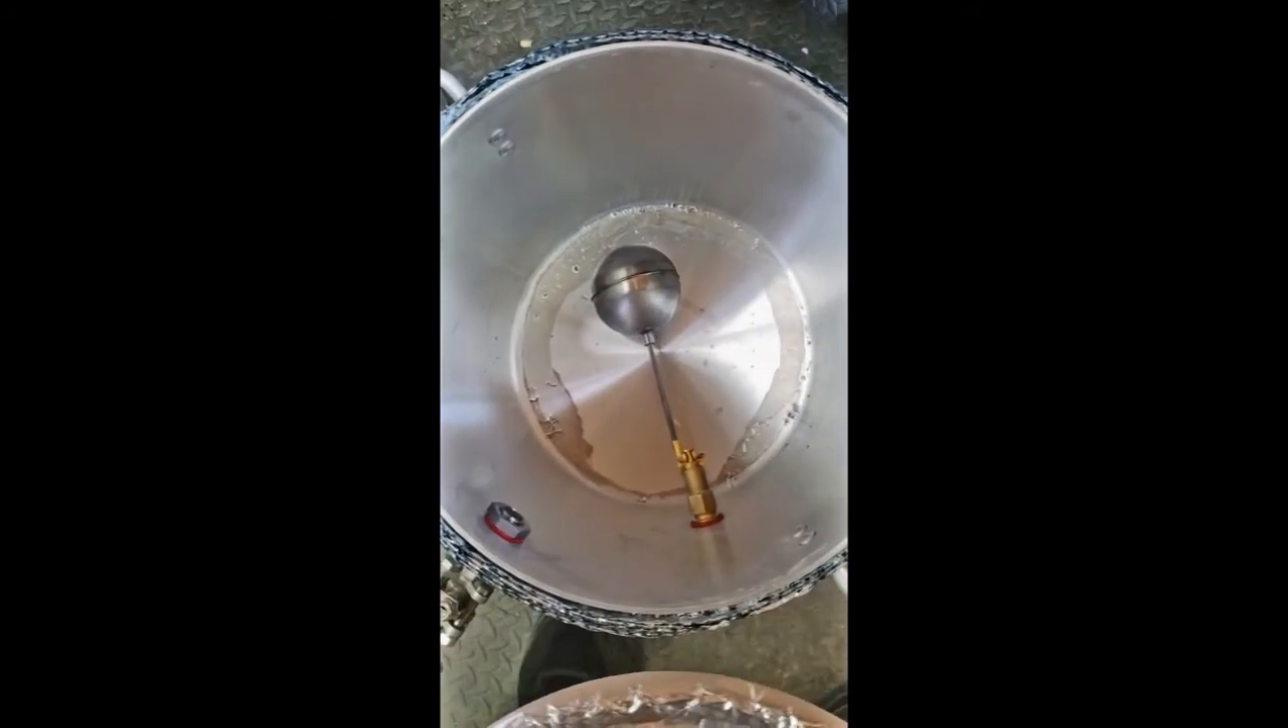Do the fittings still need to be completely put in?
No.